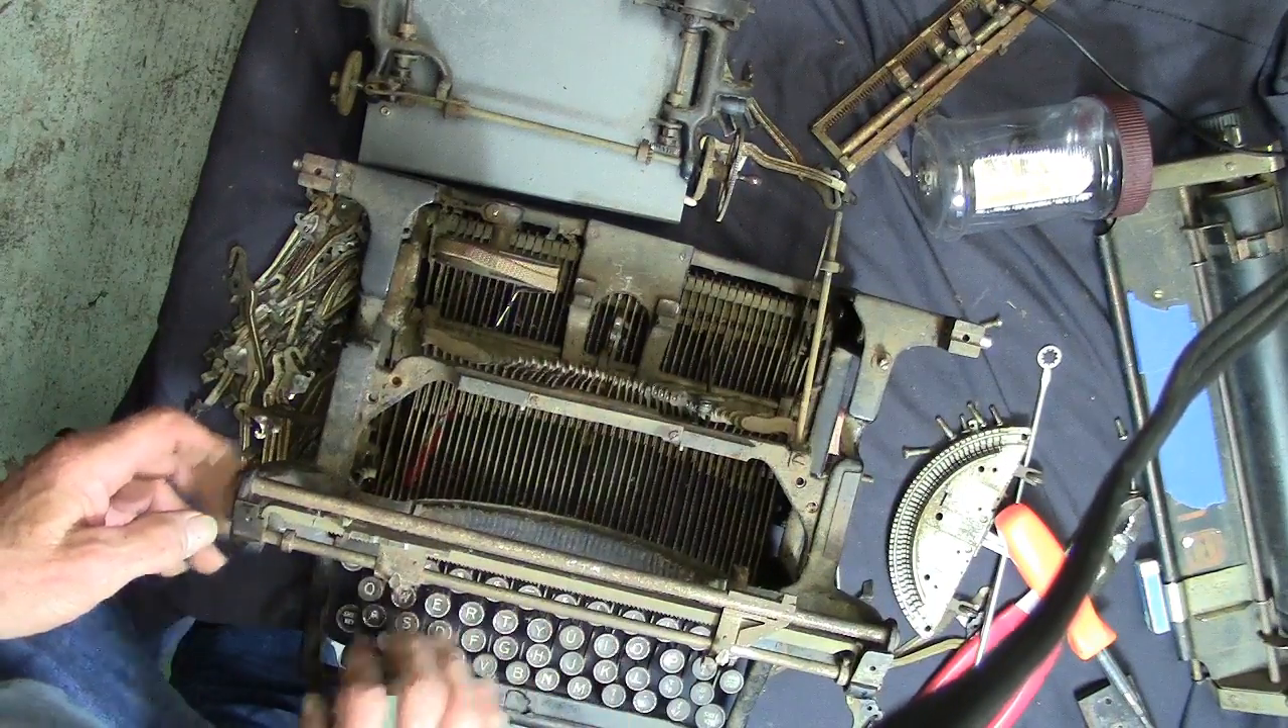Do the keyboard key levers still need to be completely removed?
Yes.